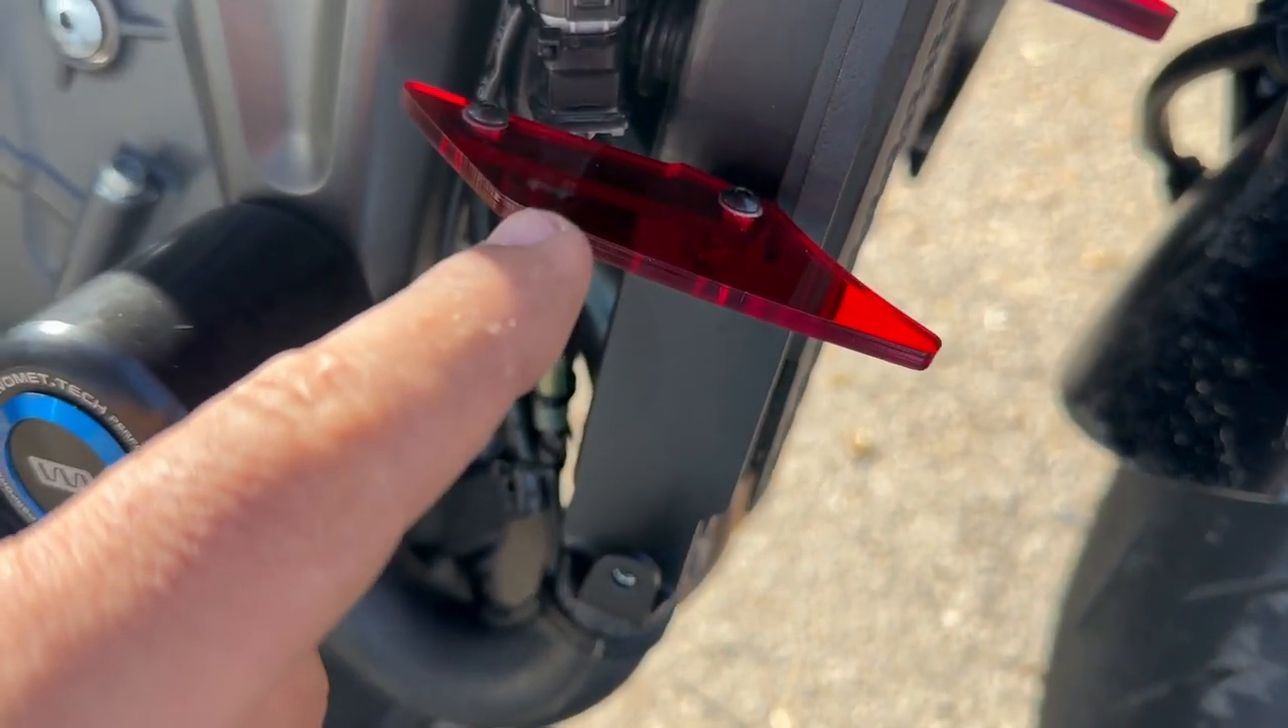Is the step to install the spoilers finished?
Yes.